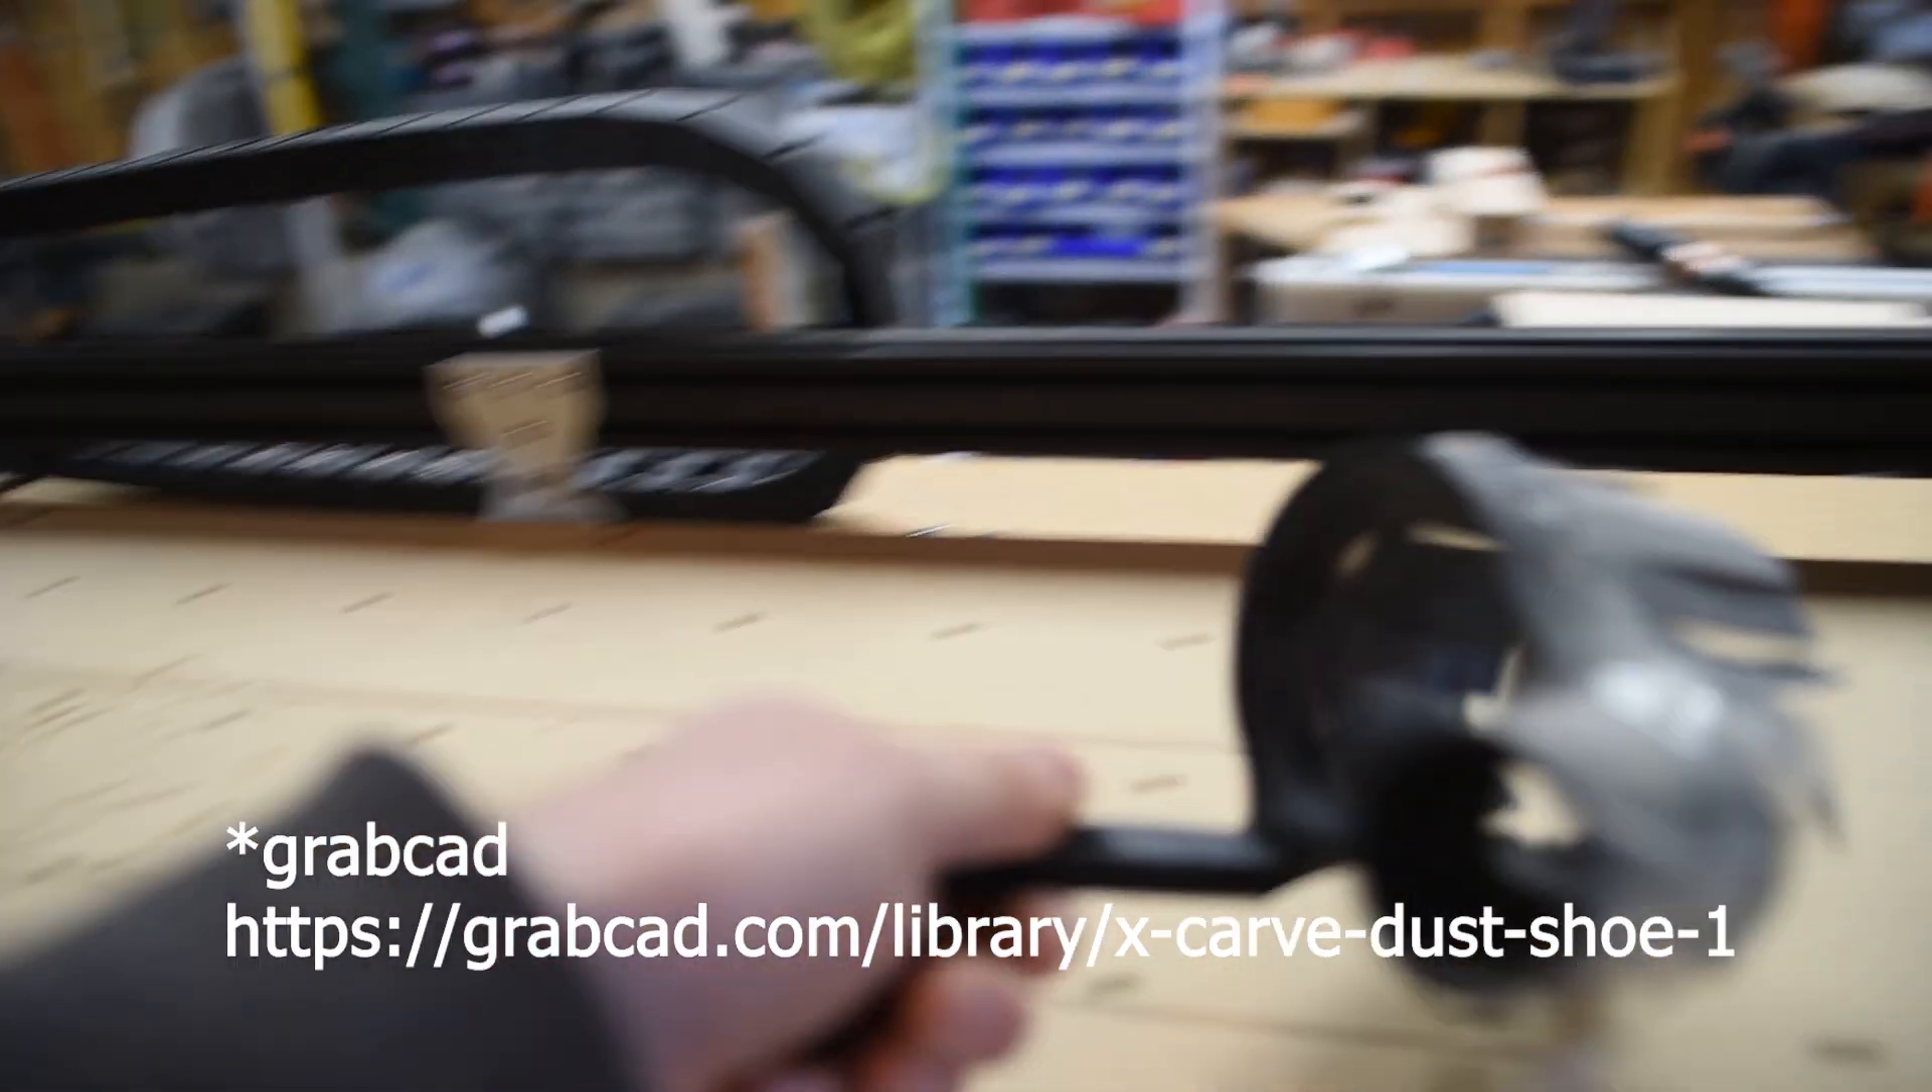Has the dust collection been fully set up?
No.